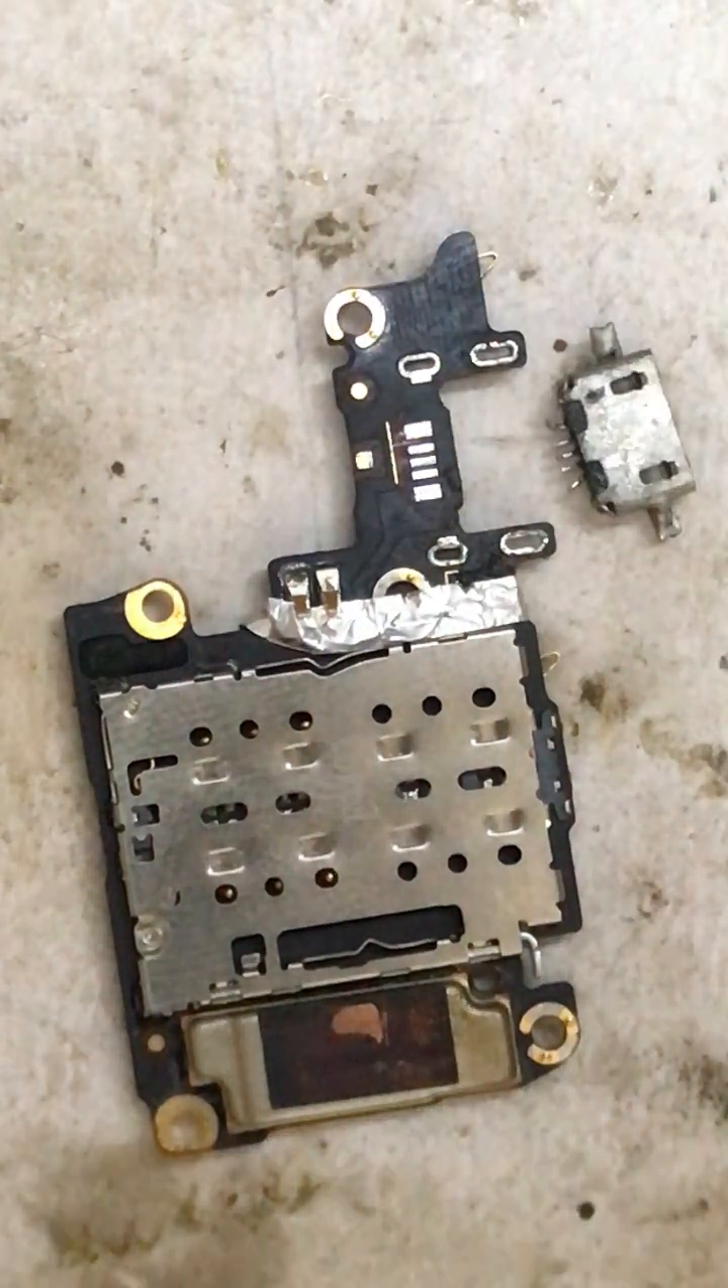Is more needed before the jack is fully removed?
No.